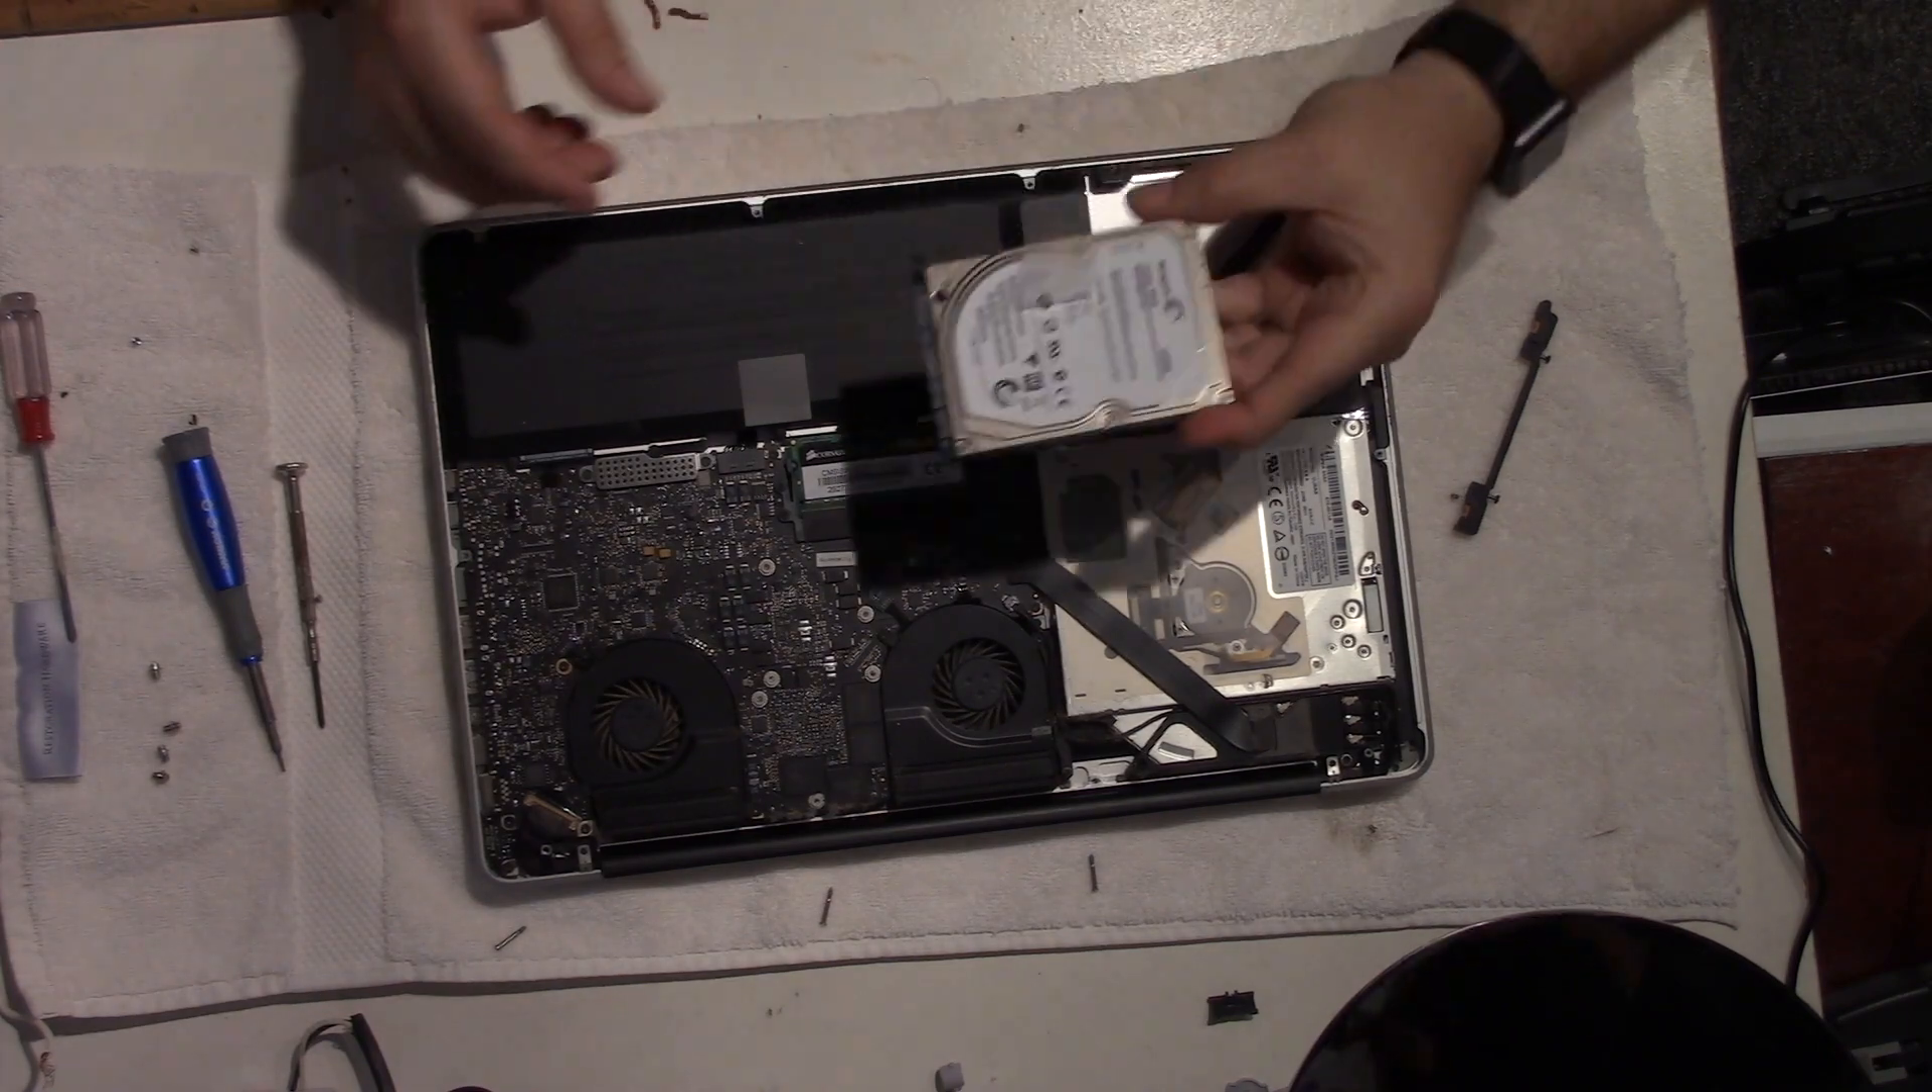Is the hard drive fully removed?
Yes.